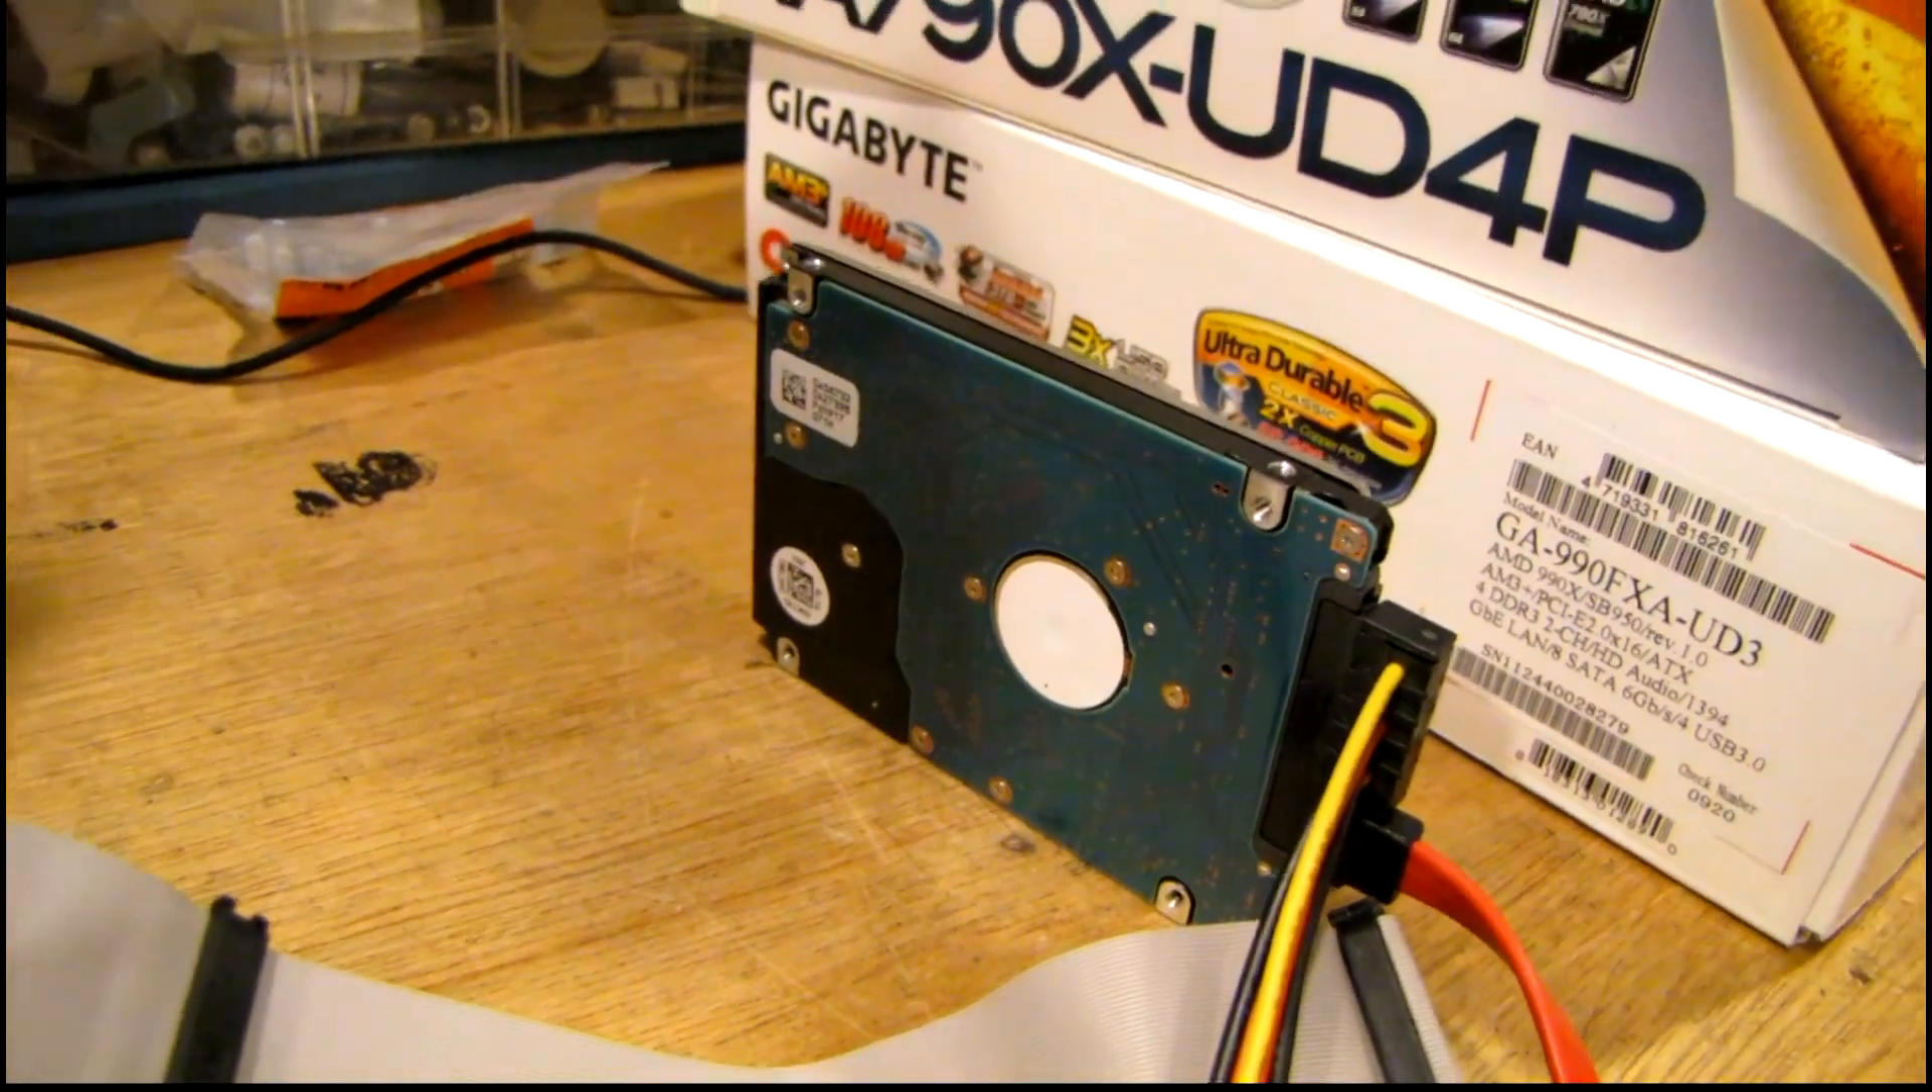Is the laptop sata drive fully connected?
Yes.